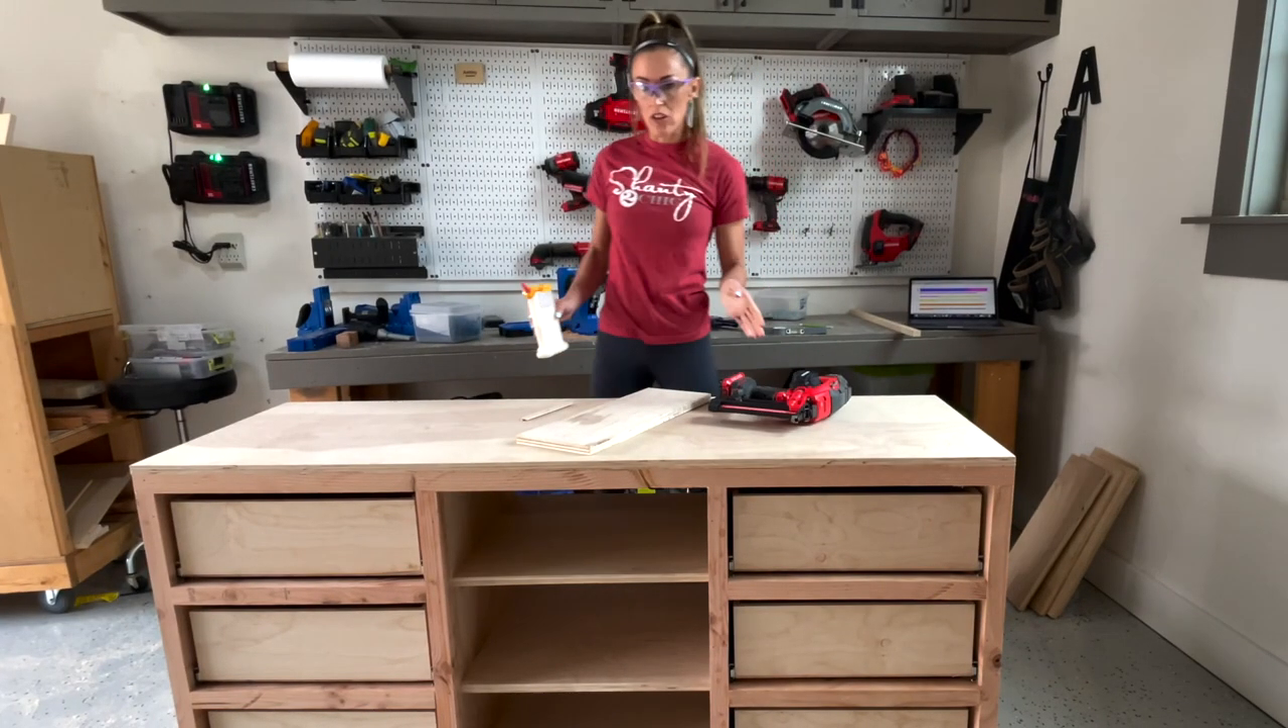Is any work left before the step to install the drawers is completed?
No.